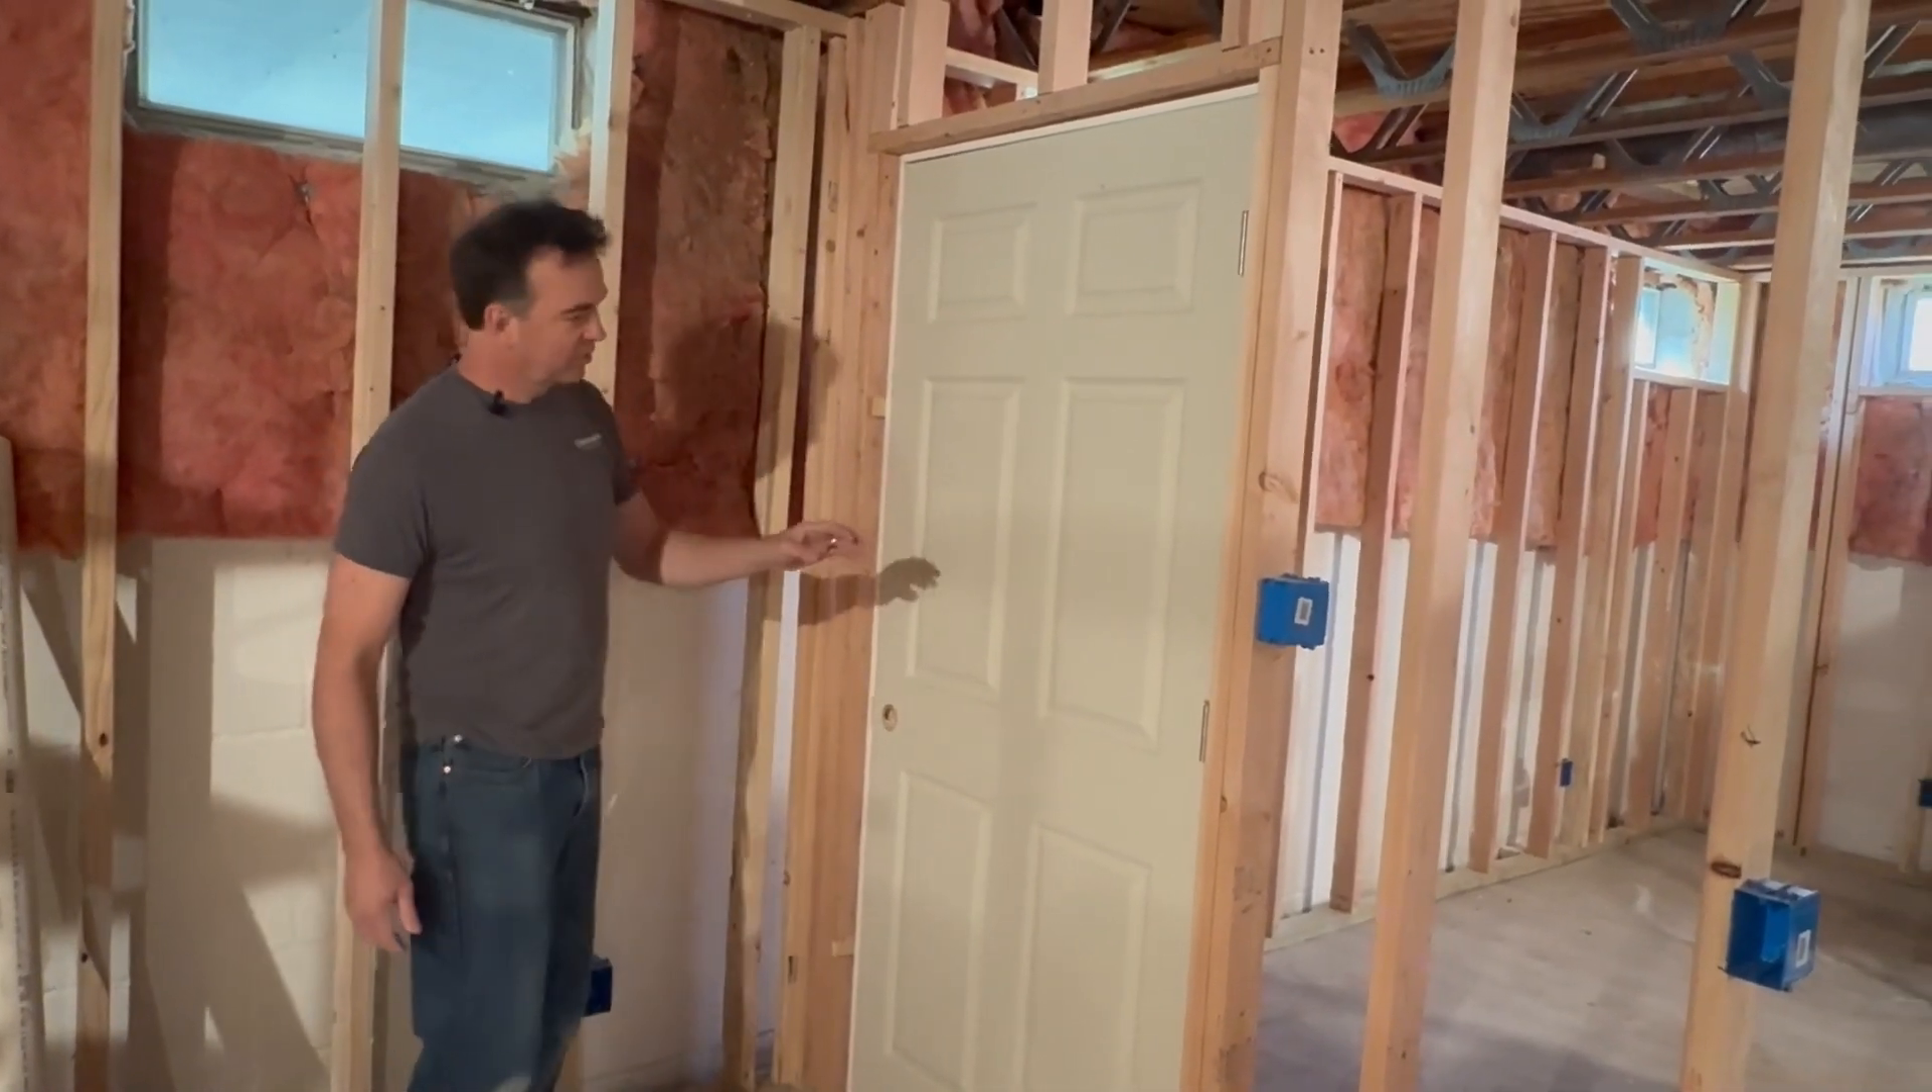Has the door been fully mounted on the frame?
Yes.